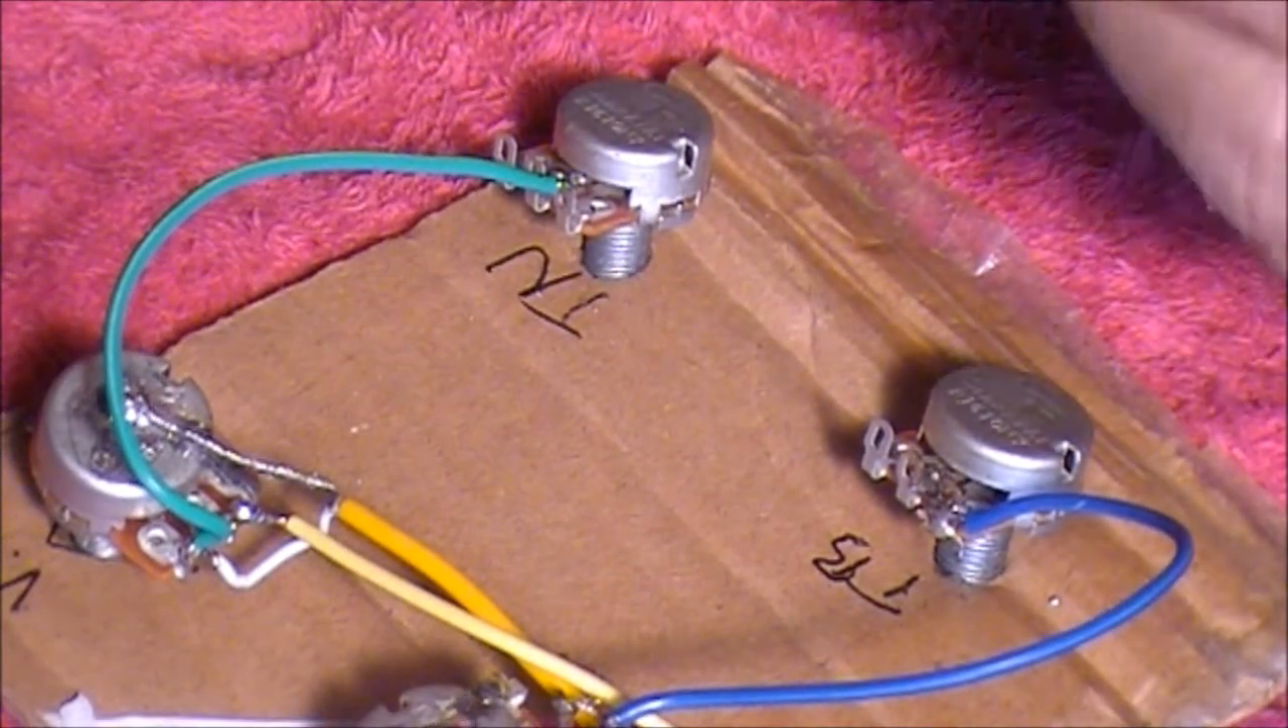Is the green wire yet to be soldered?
No.